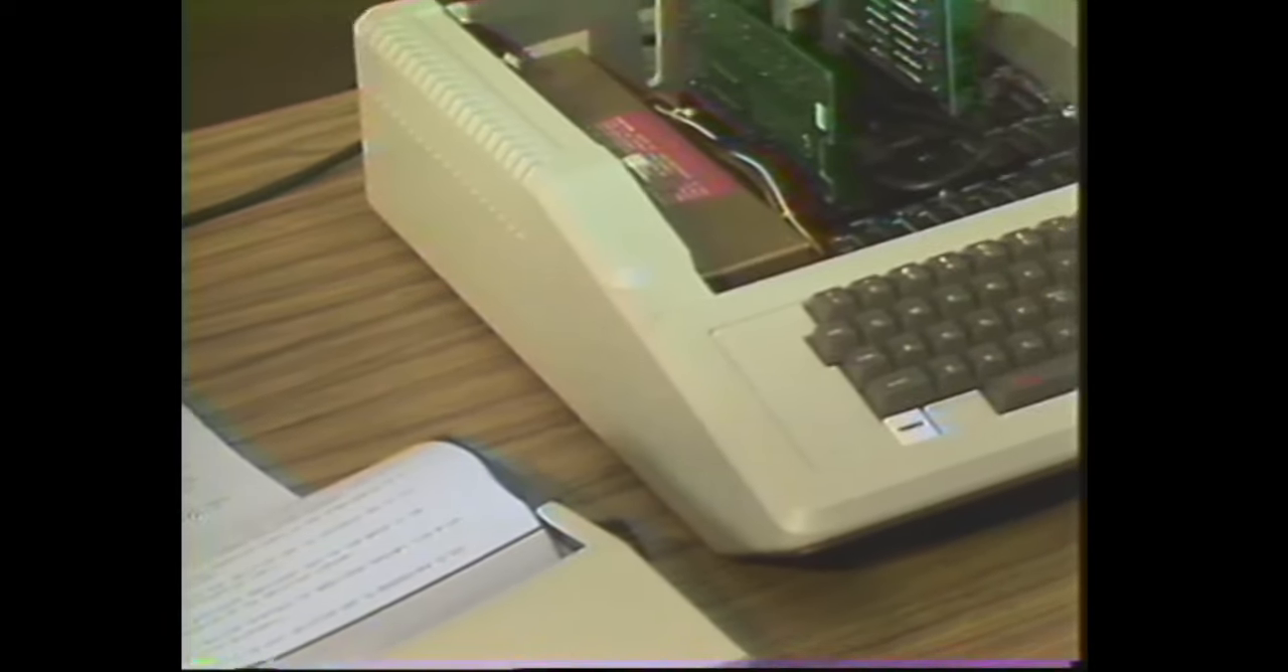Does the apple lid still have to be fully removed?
No.